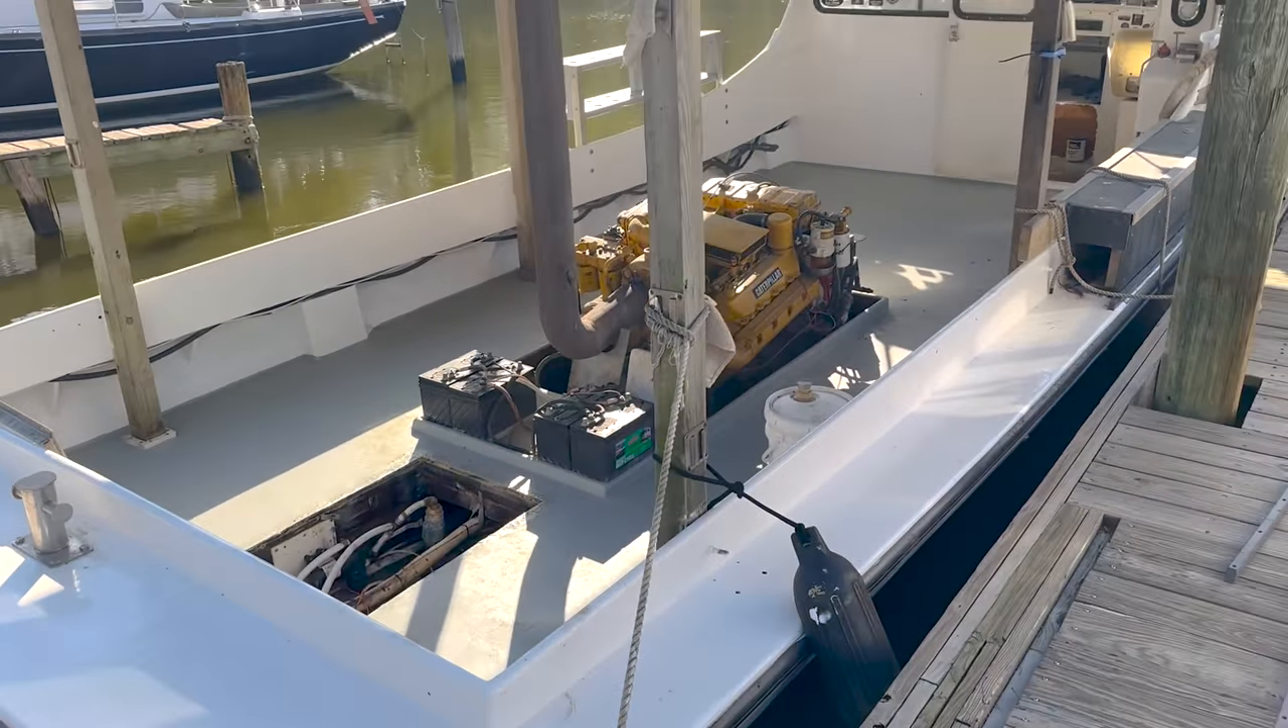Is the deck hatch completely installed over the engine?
No.